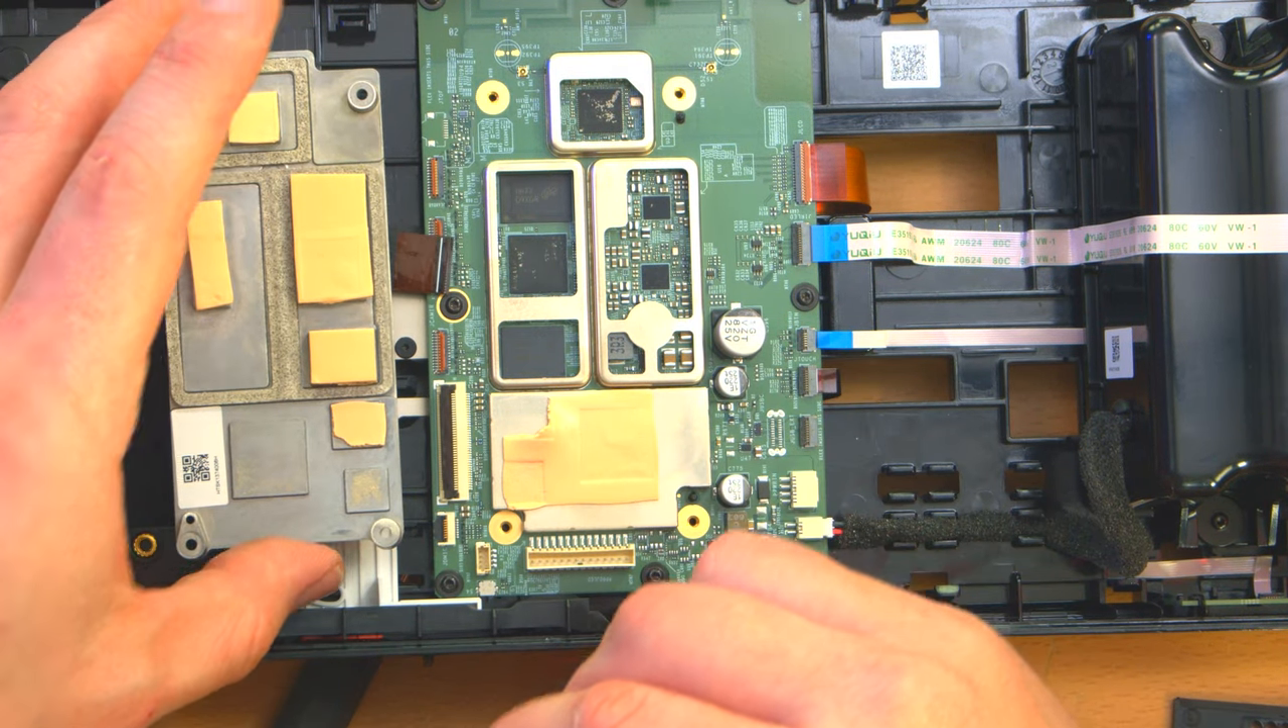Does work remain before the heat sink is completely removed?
No.